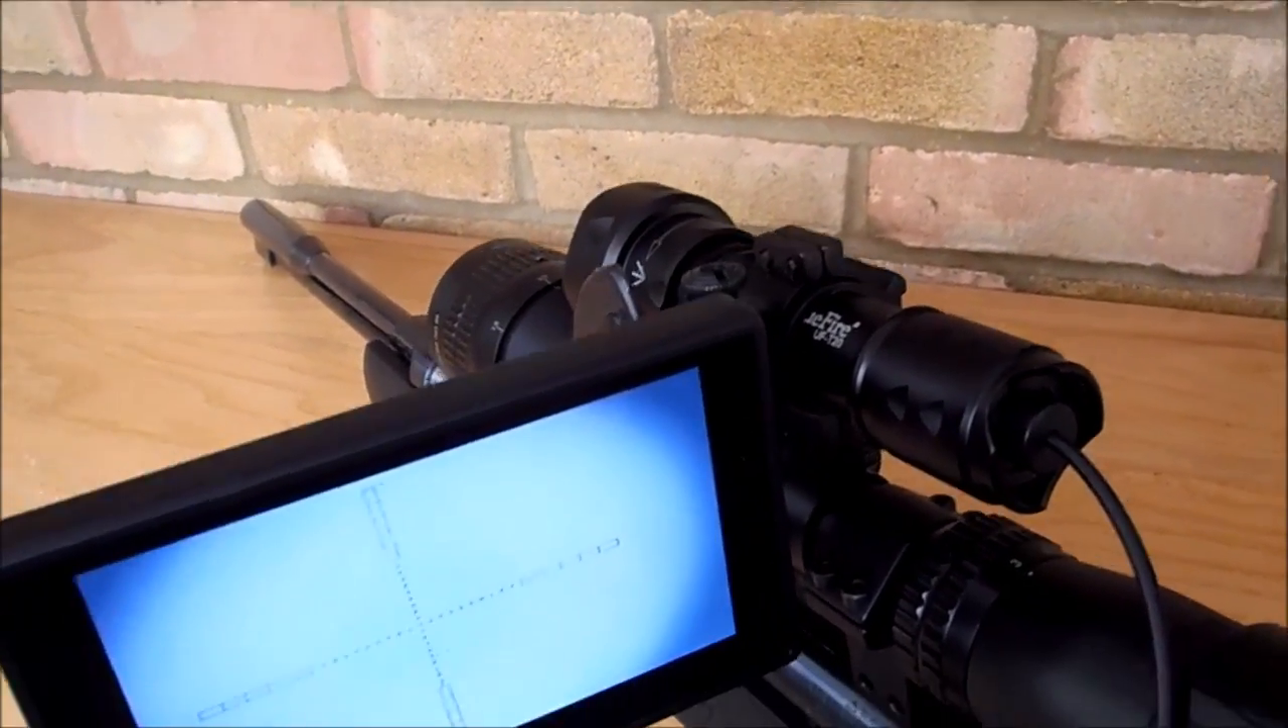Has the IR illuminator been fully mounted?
Yes.